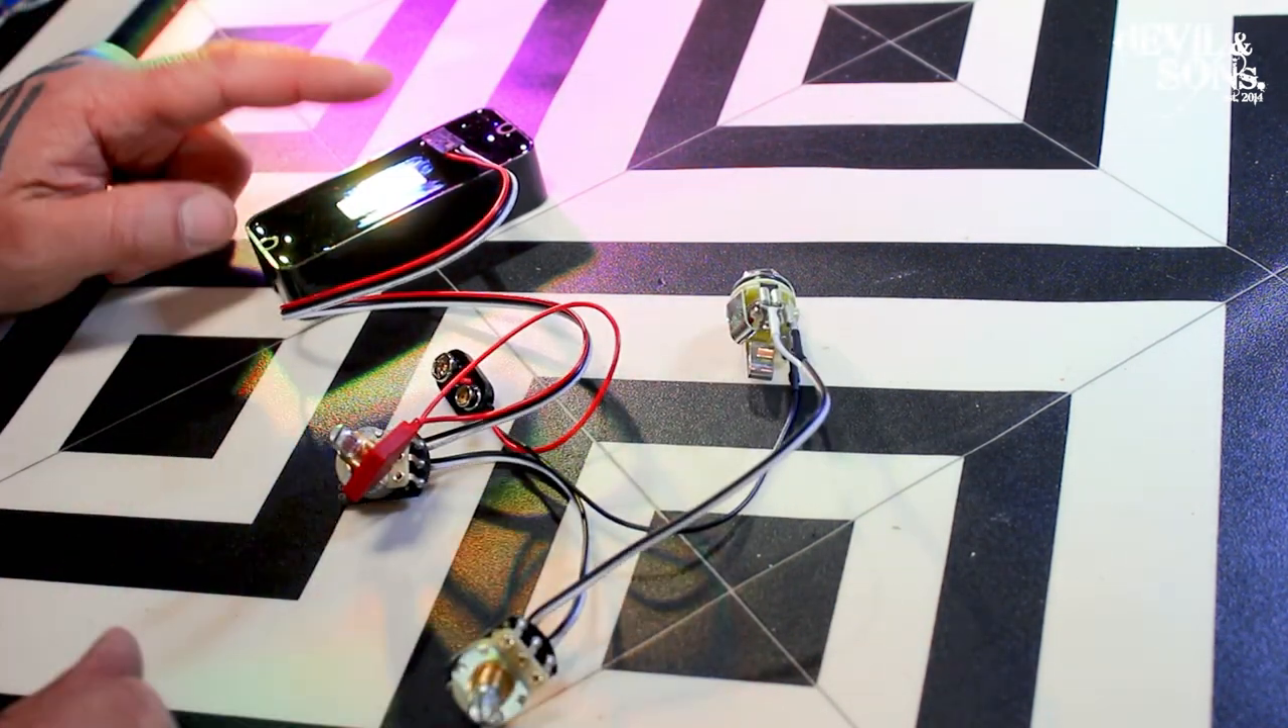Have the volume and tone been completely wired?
Yes.